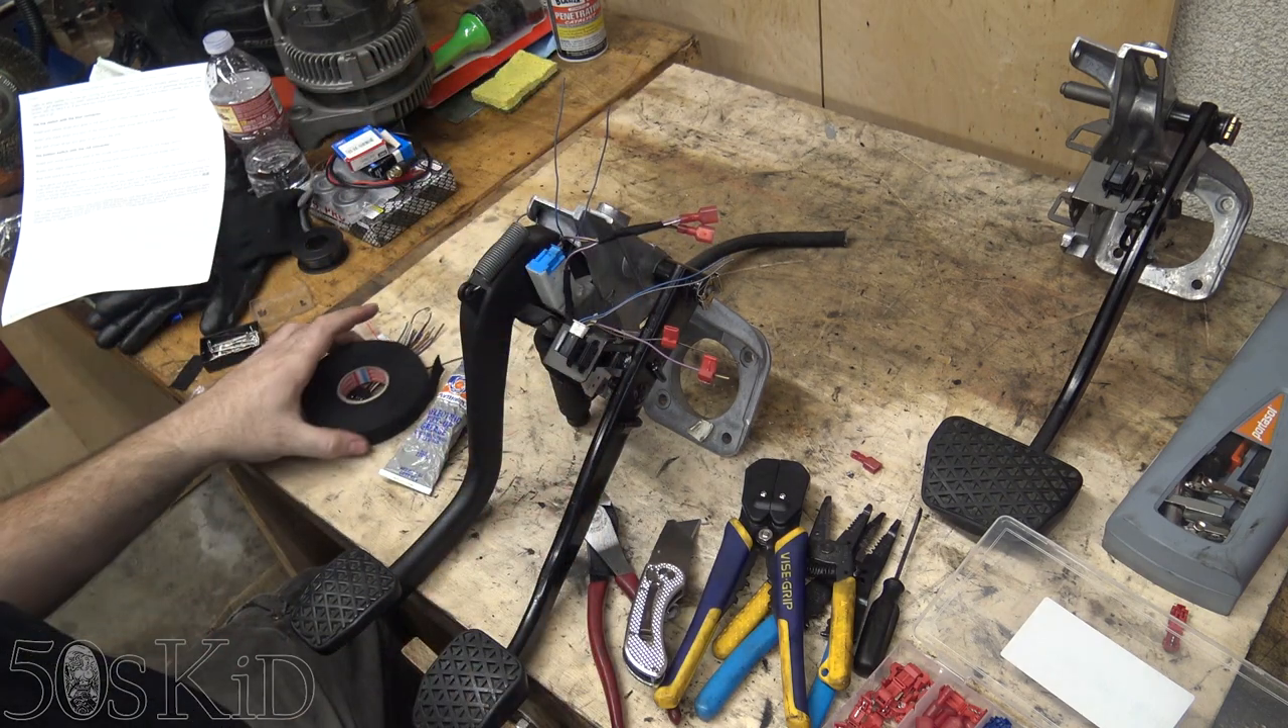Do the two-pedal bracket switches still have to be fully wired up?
Yes.